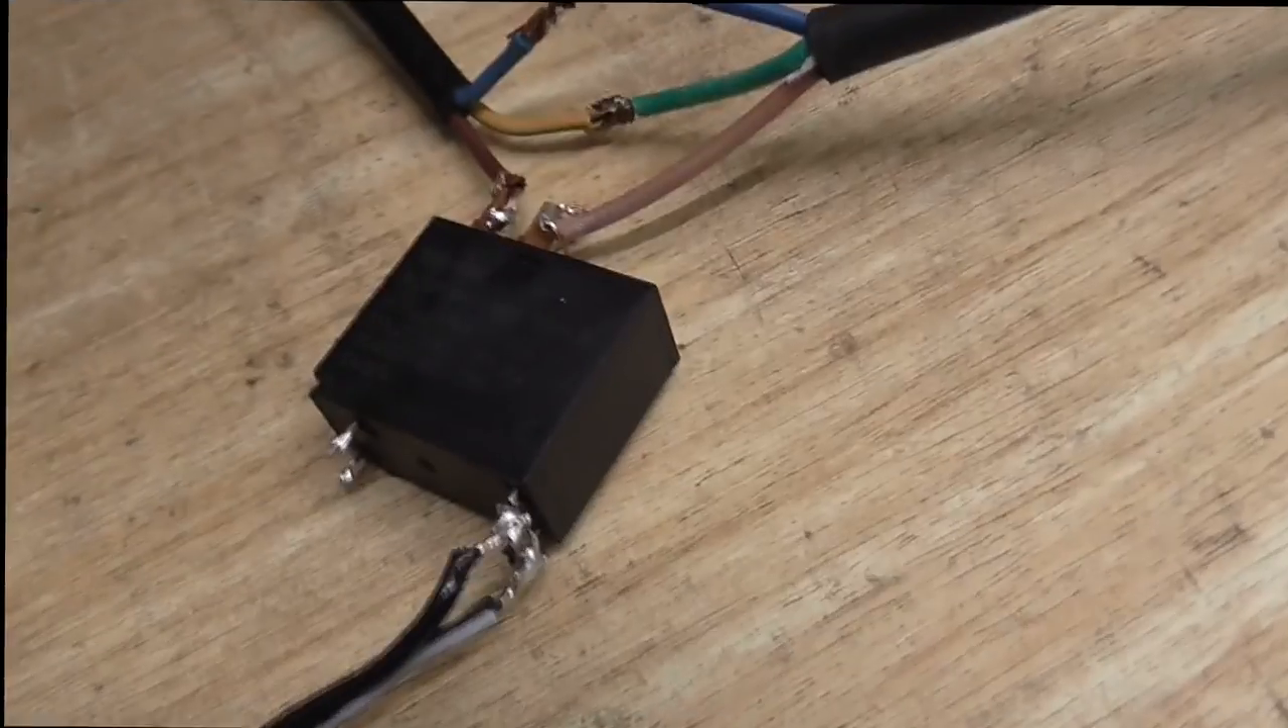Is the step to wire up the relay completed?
Yes.